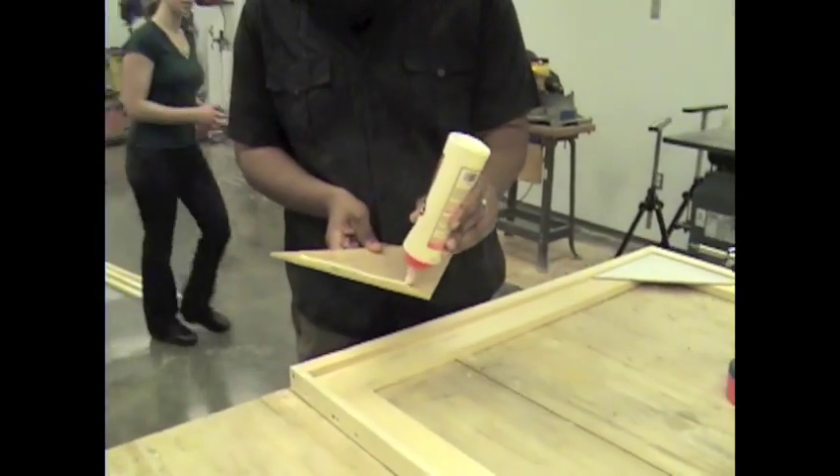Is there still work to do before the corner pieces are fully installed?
Yes.